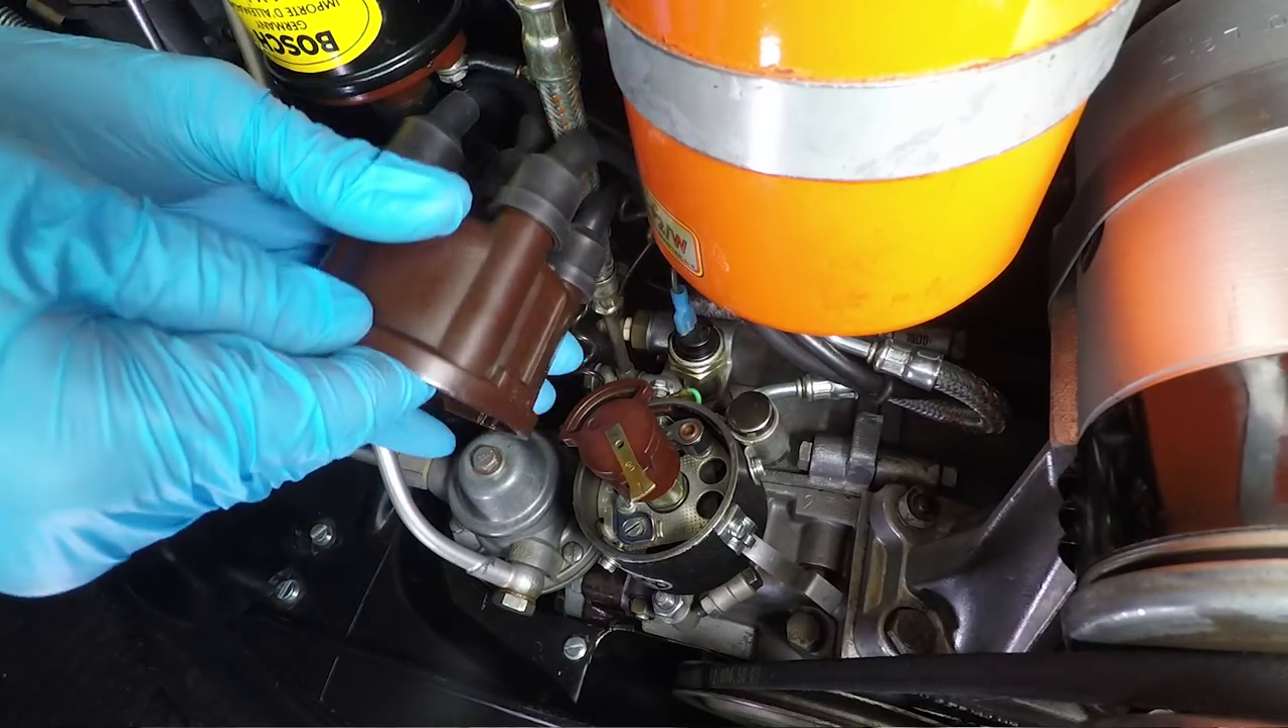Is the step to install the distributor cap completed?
No.